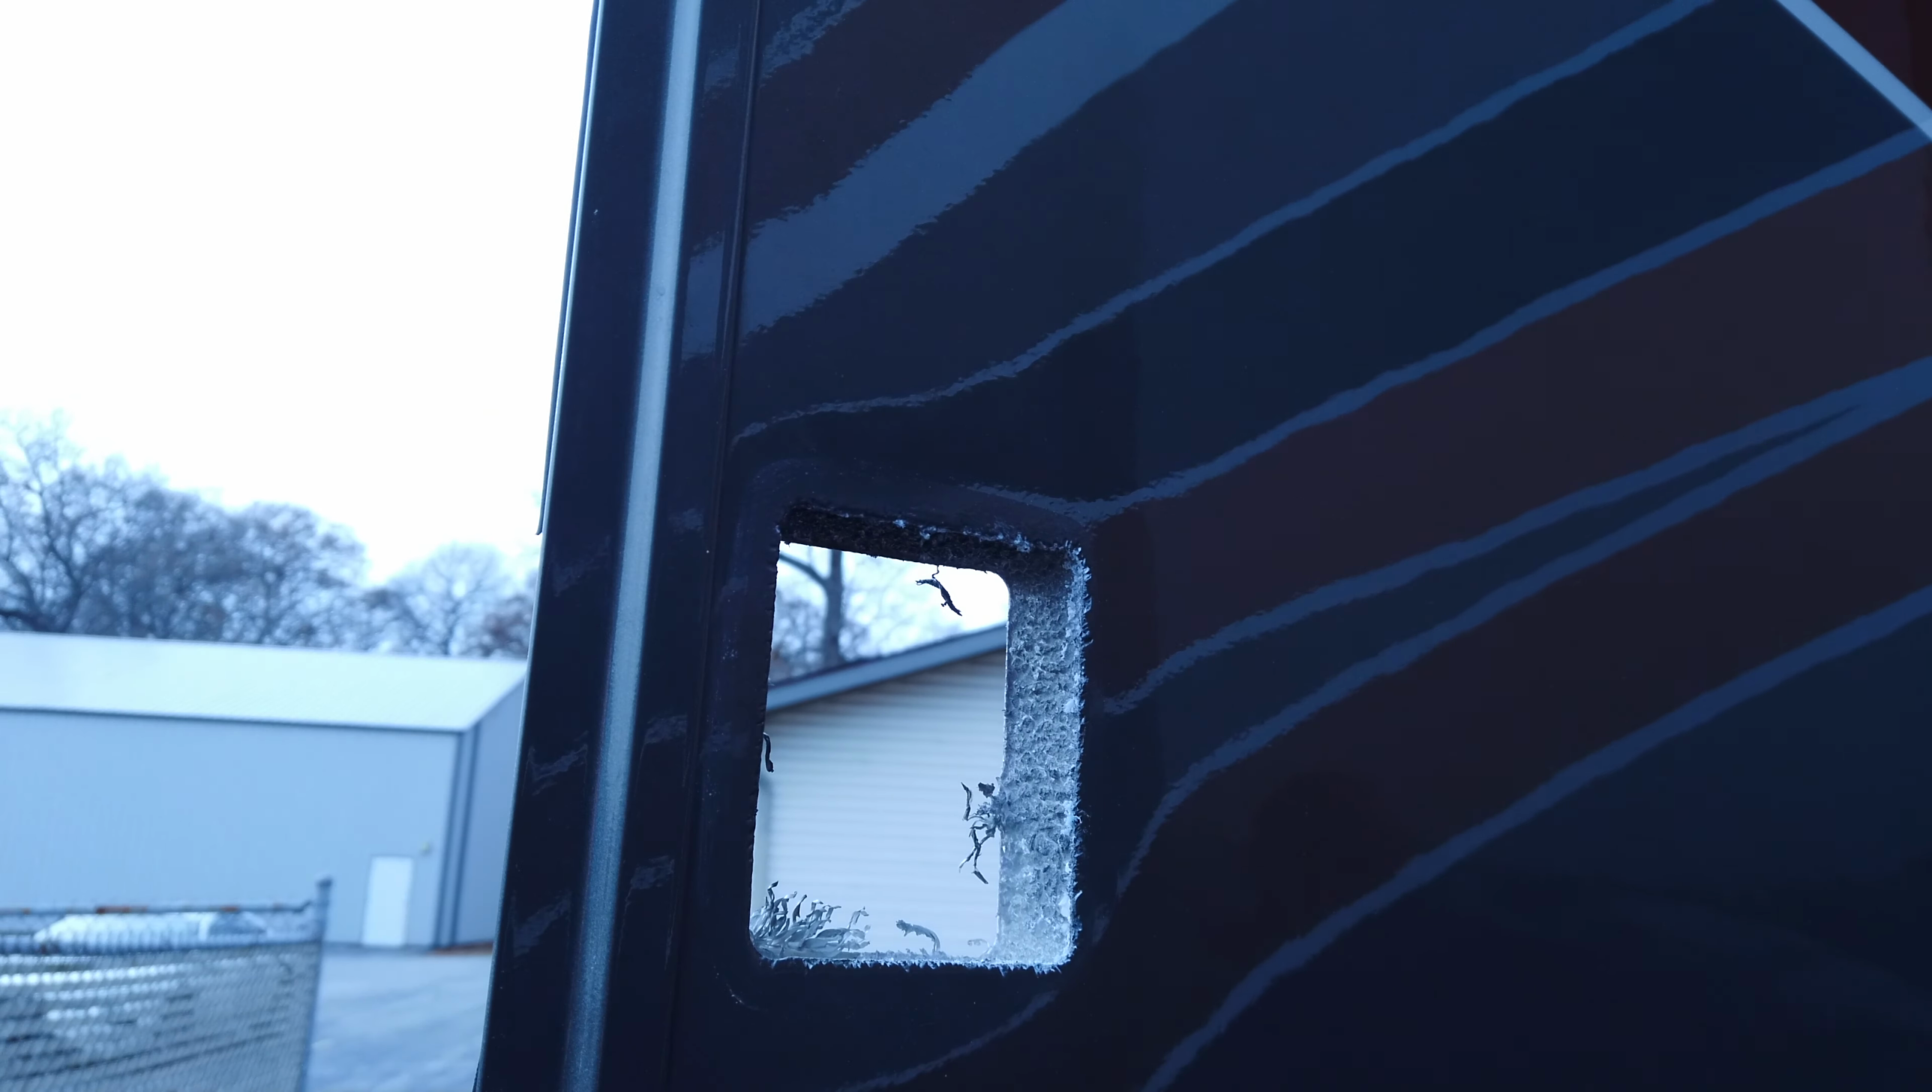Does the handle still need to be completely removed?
No.